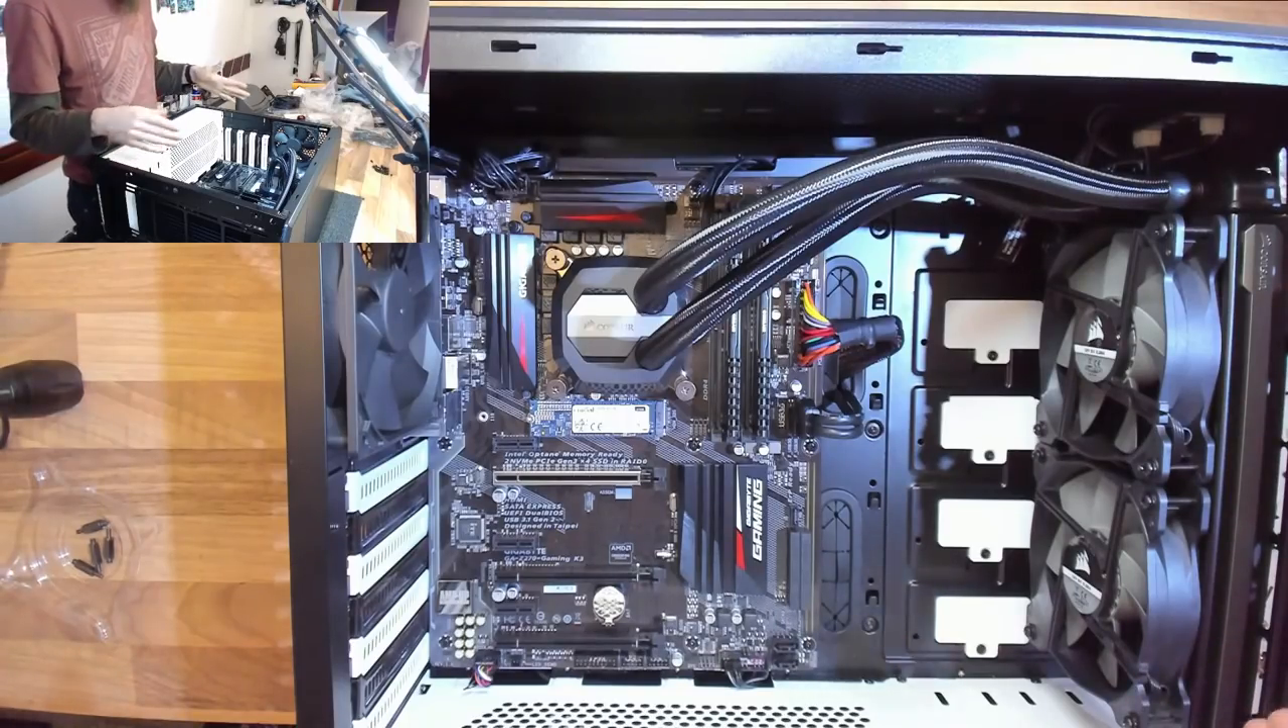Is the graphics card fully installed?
No.